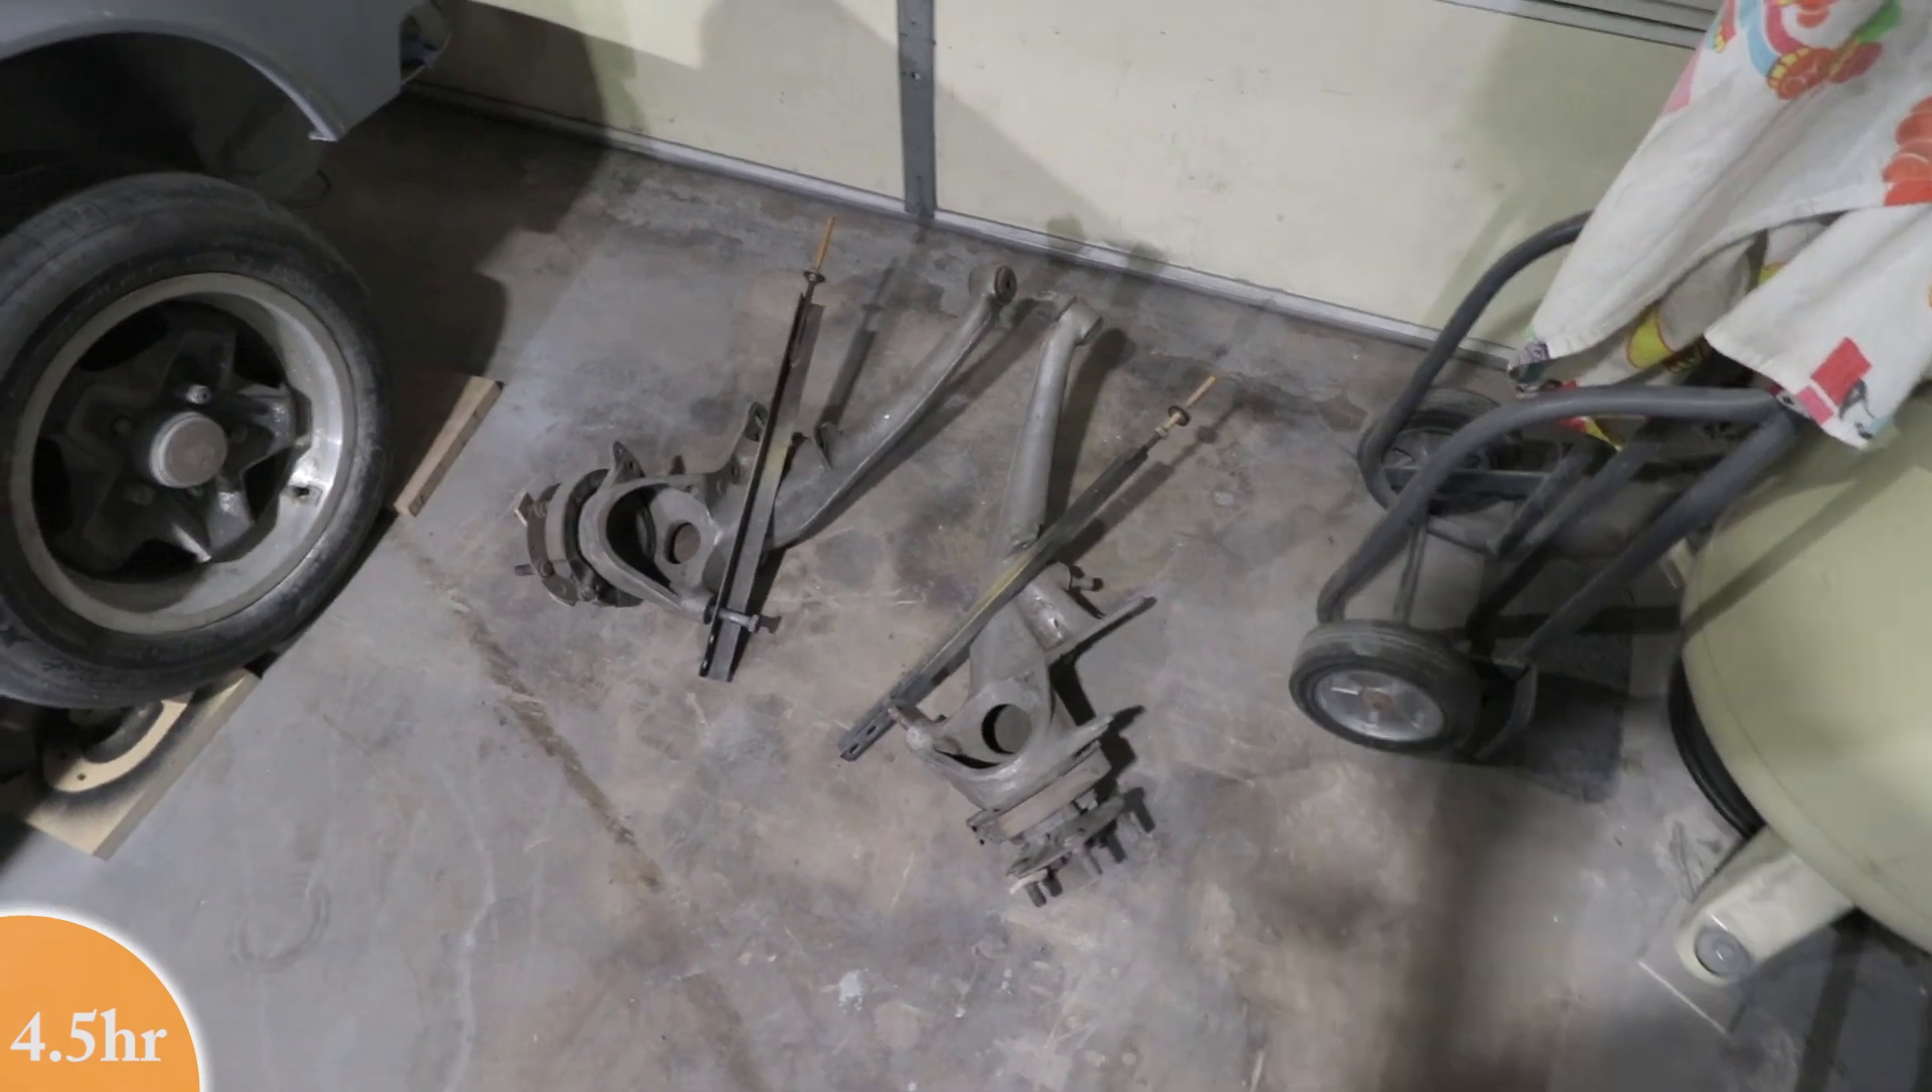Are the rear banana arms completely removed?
Yes.